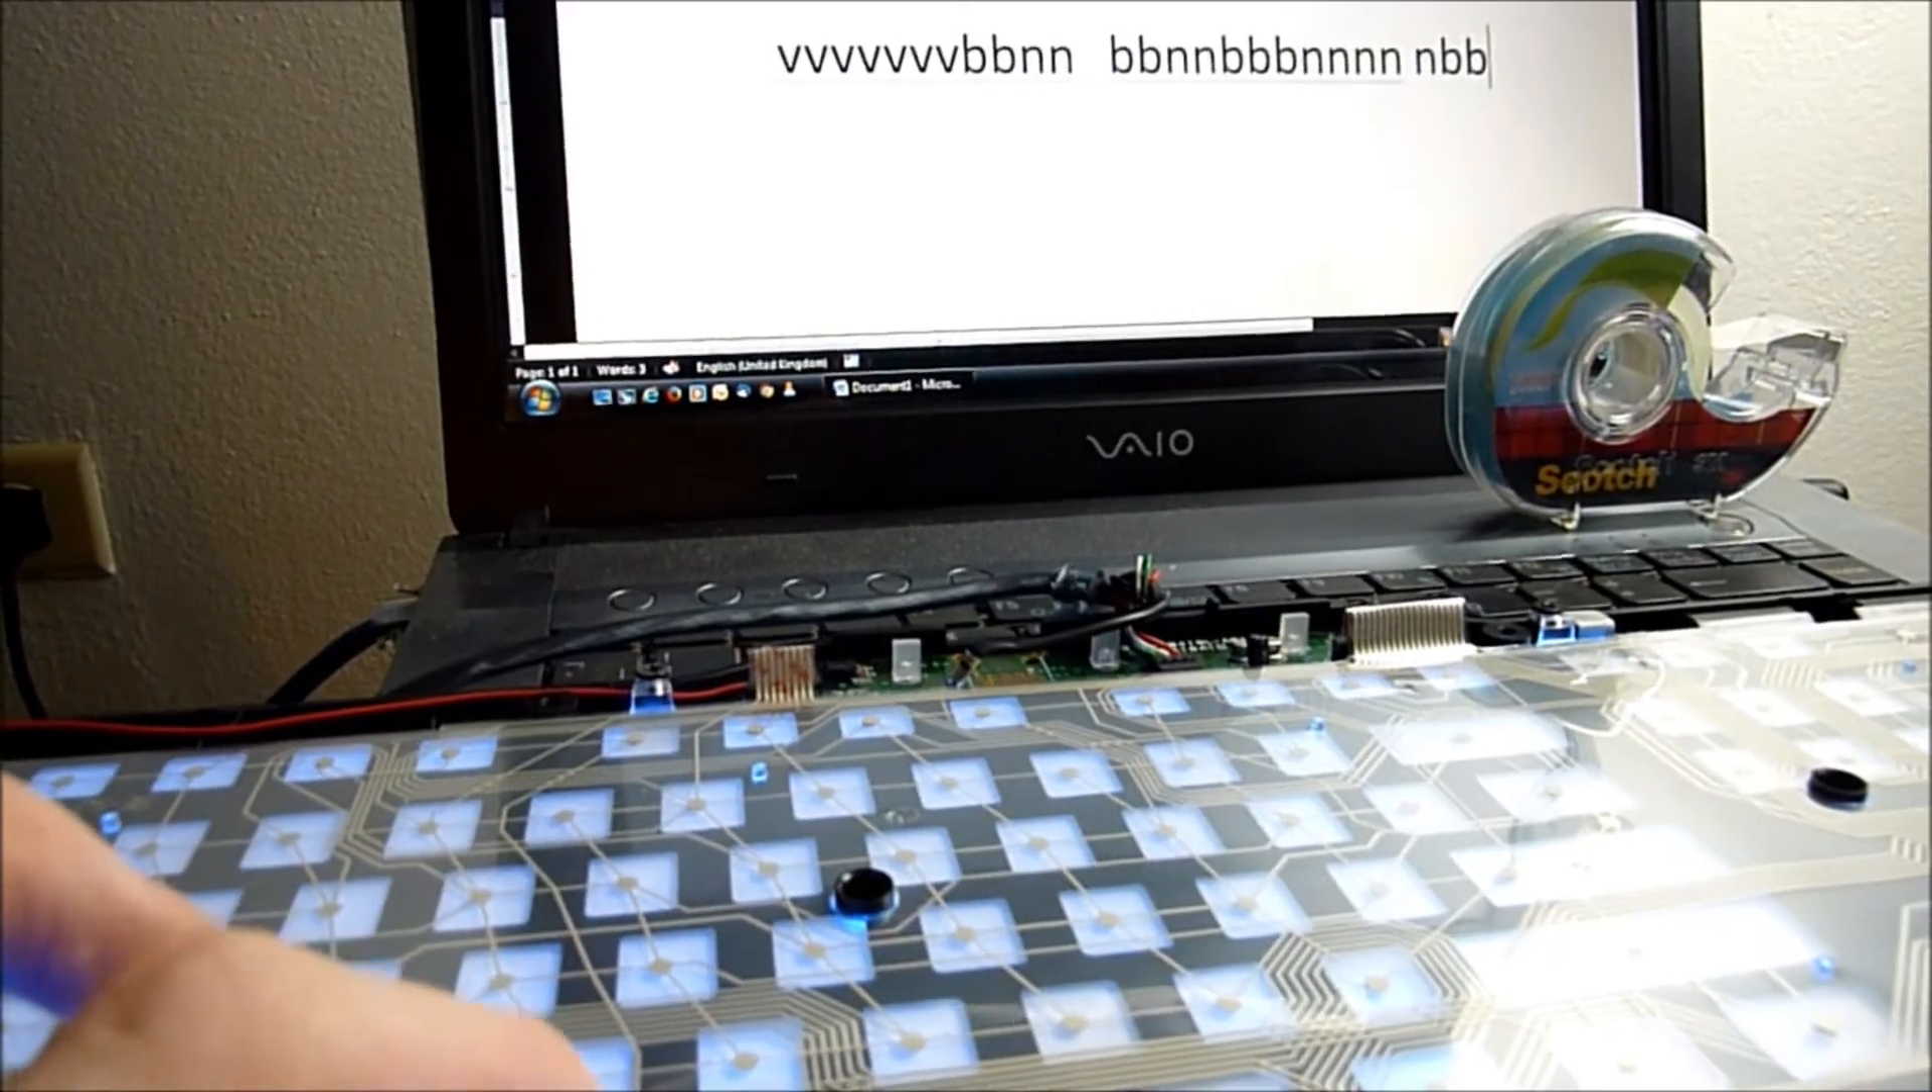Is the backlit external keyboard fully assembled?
No.